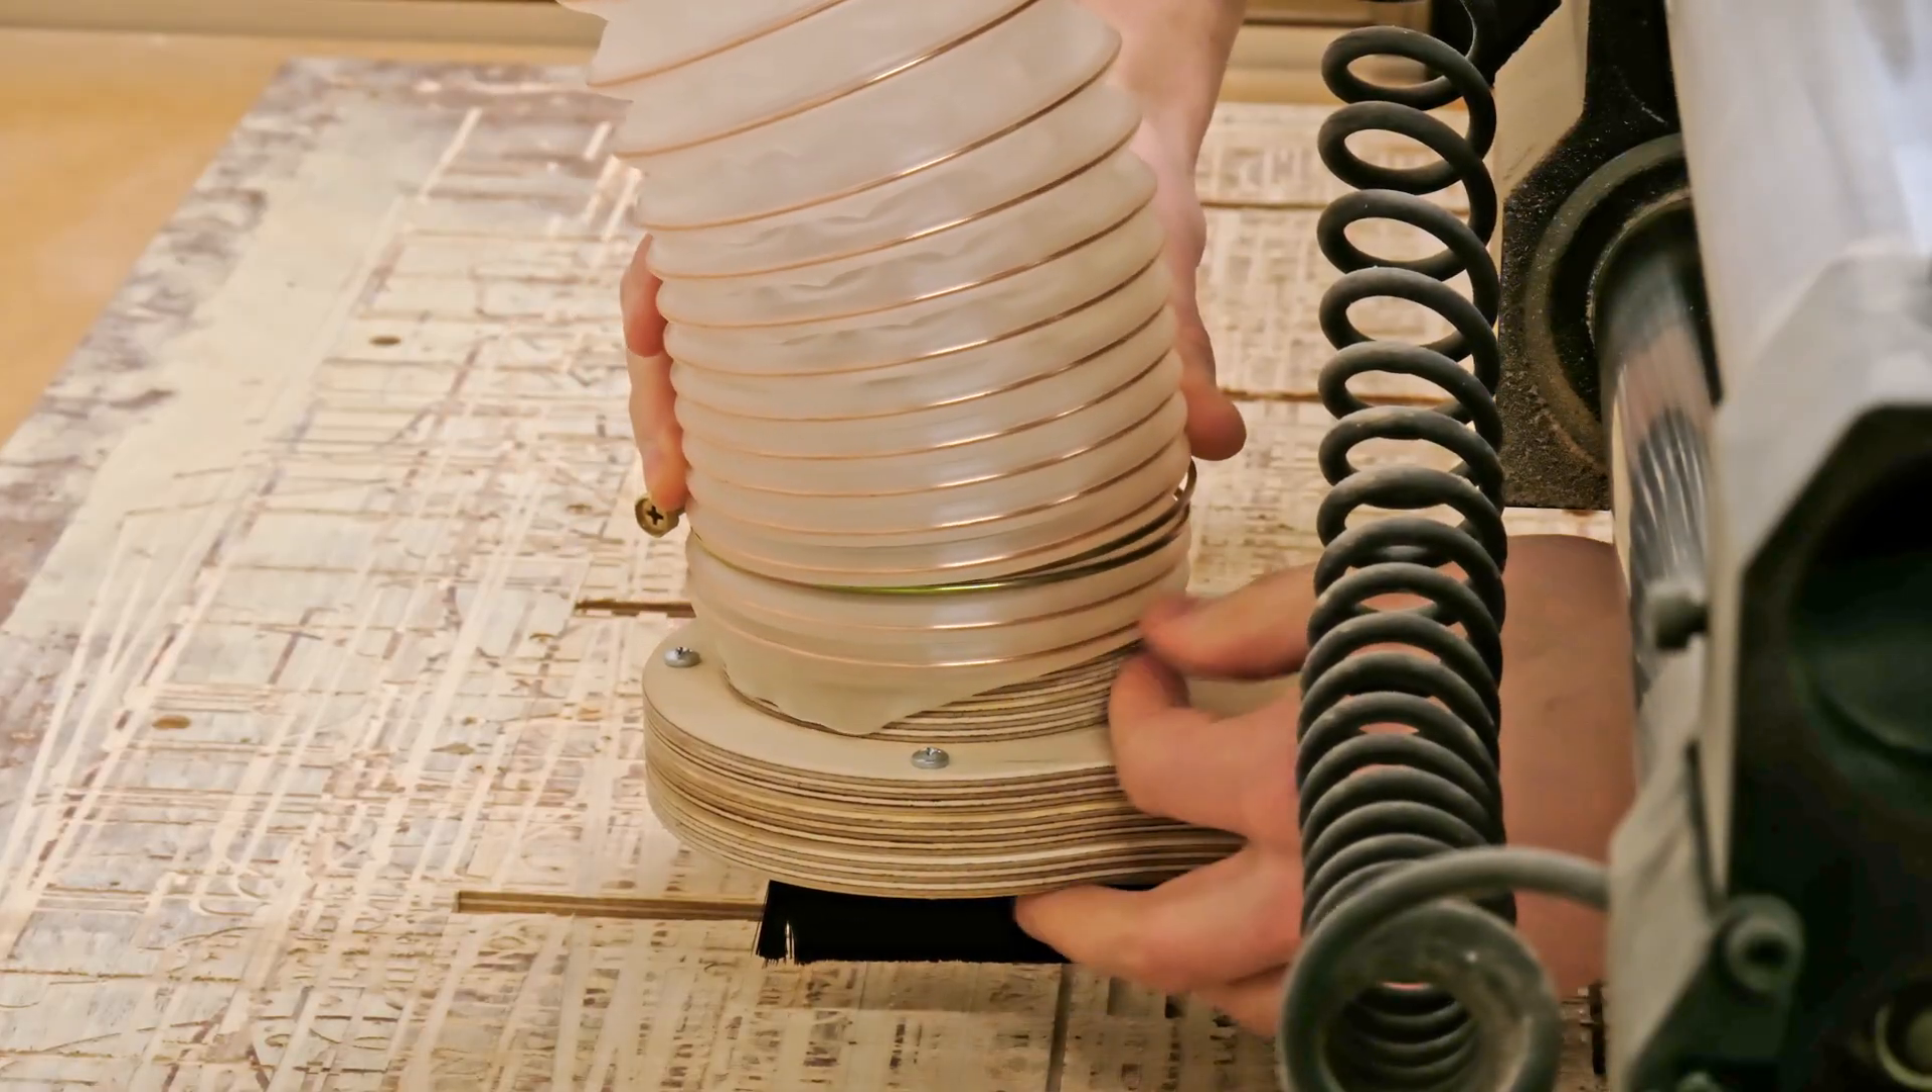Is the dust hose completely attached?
No.